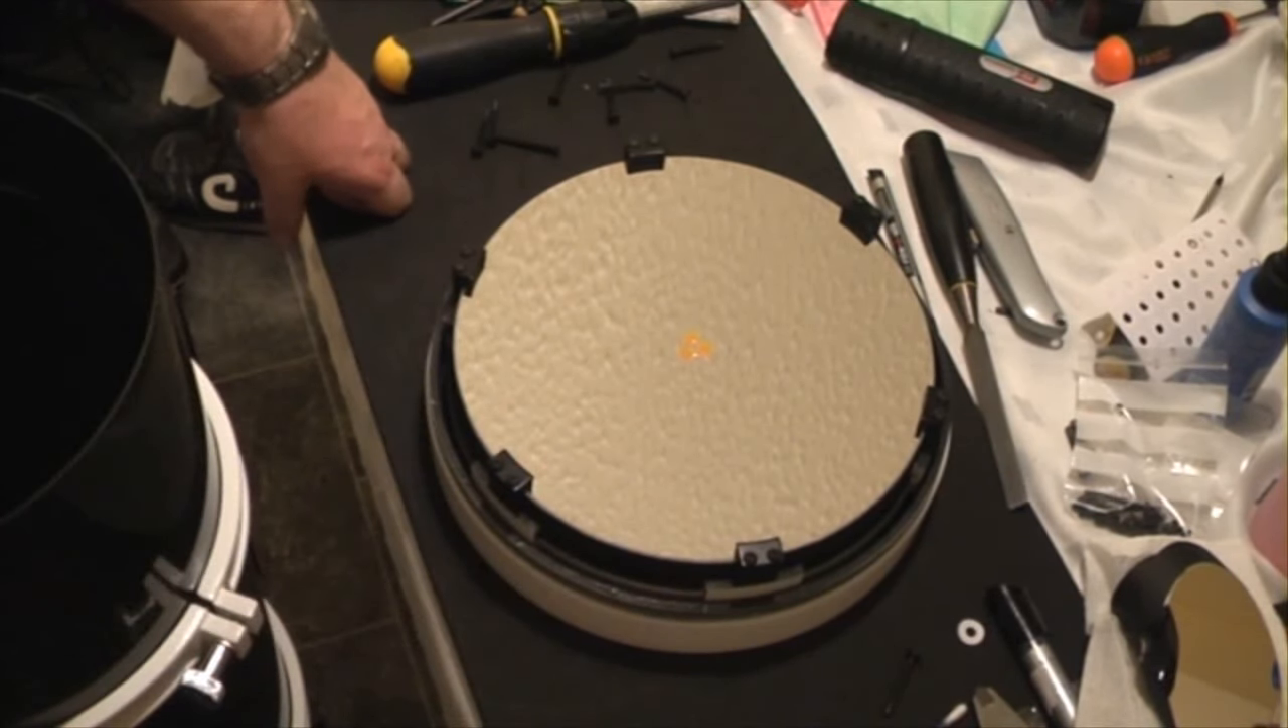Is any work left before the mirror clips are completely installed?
No.